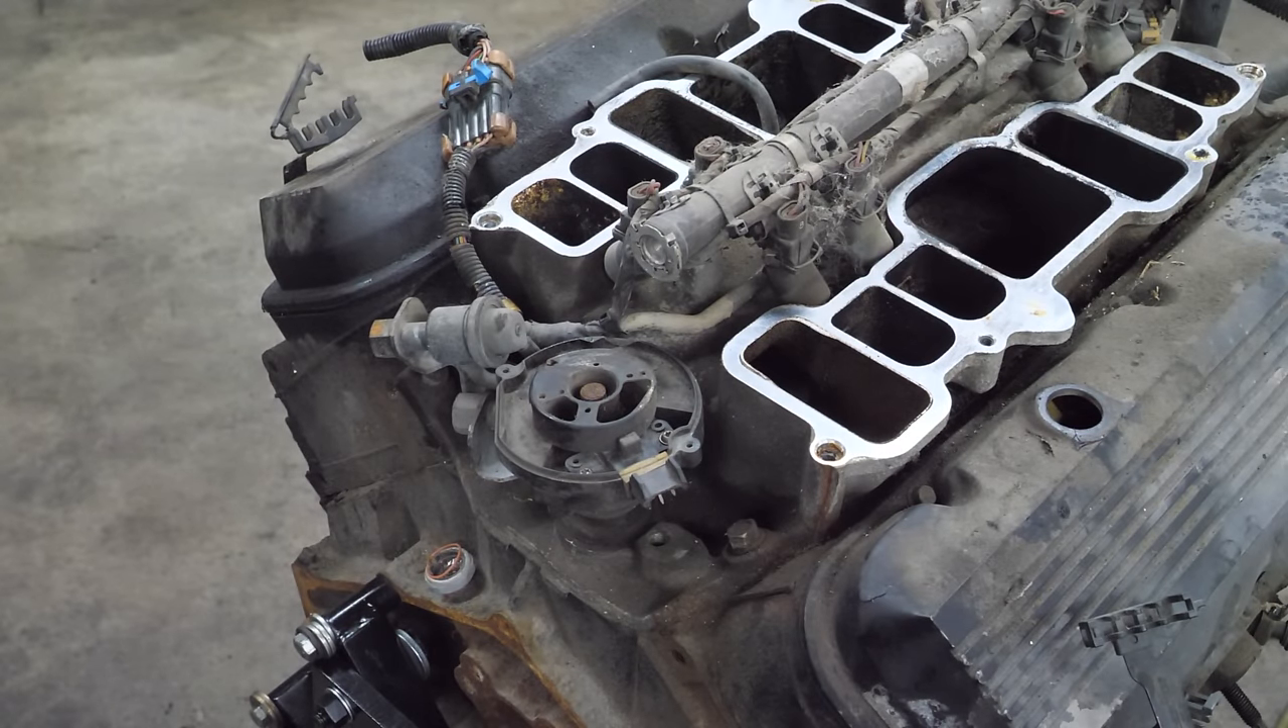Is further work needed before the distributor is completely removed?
Yes.